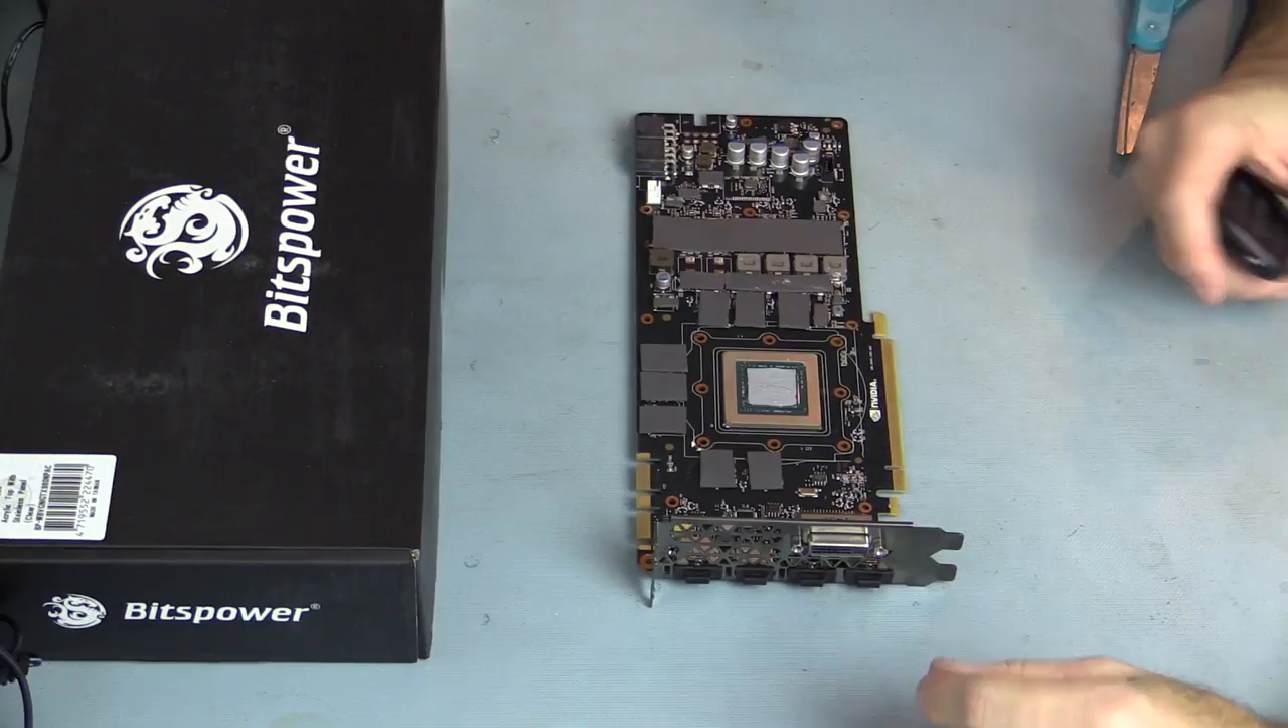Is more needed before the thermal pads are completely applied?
No.